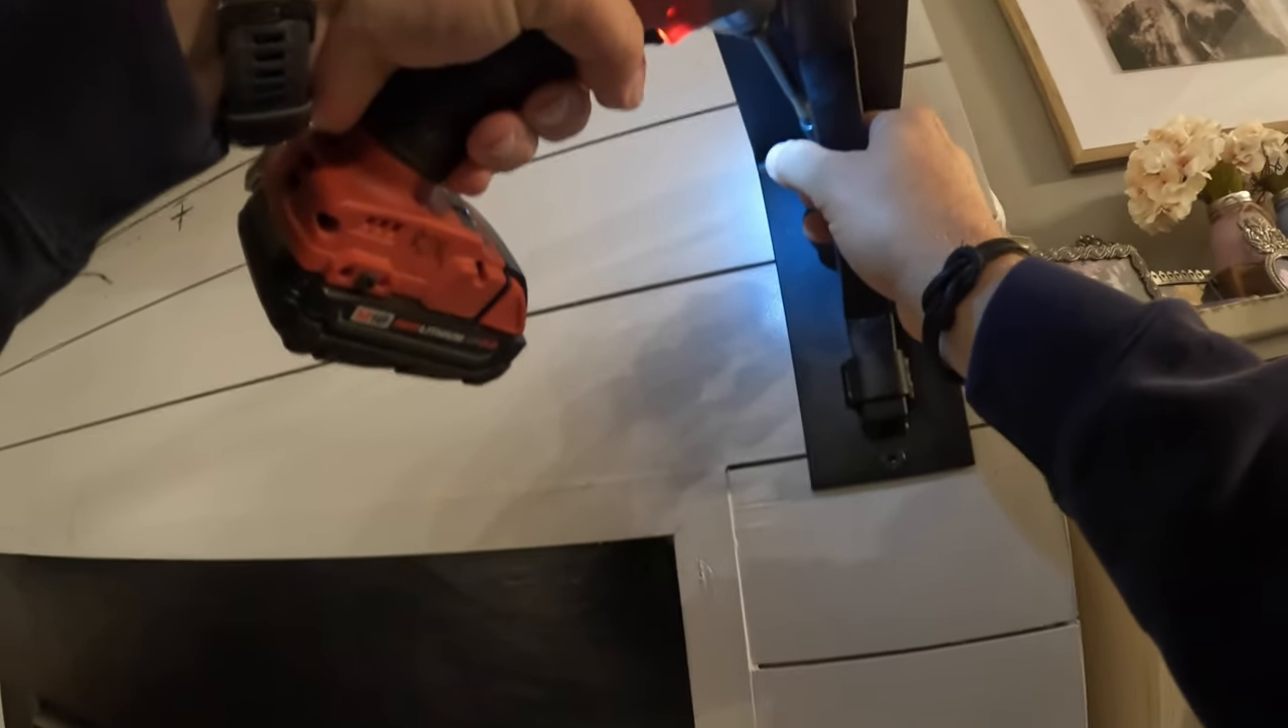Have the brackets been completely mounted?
No.